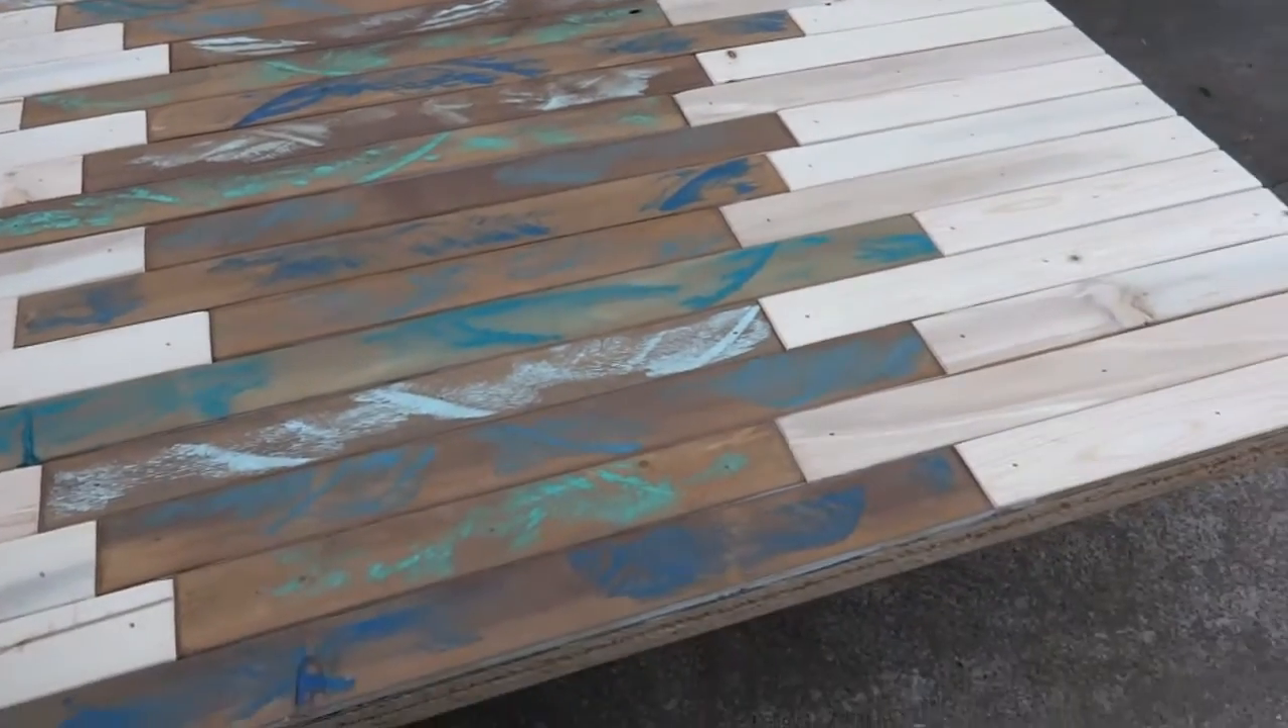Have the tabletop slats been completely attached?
Yes.